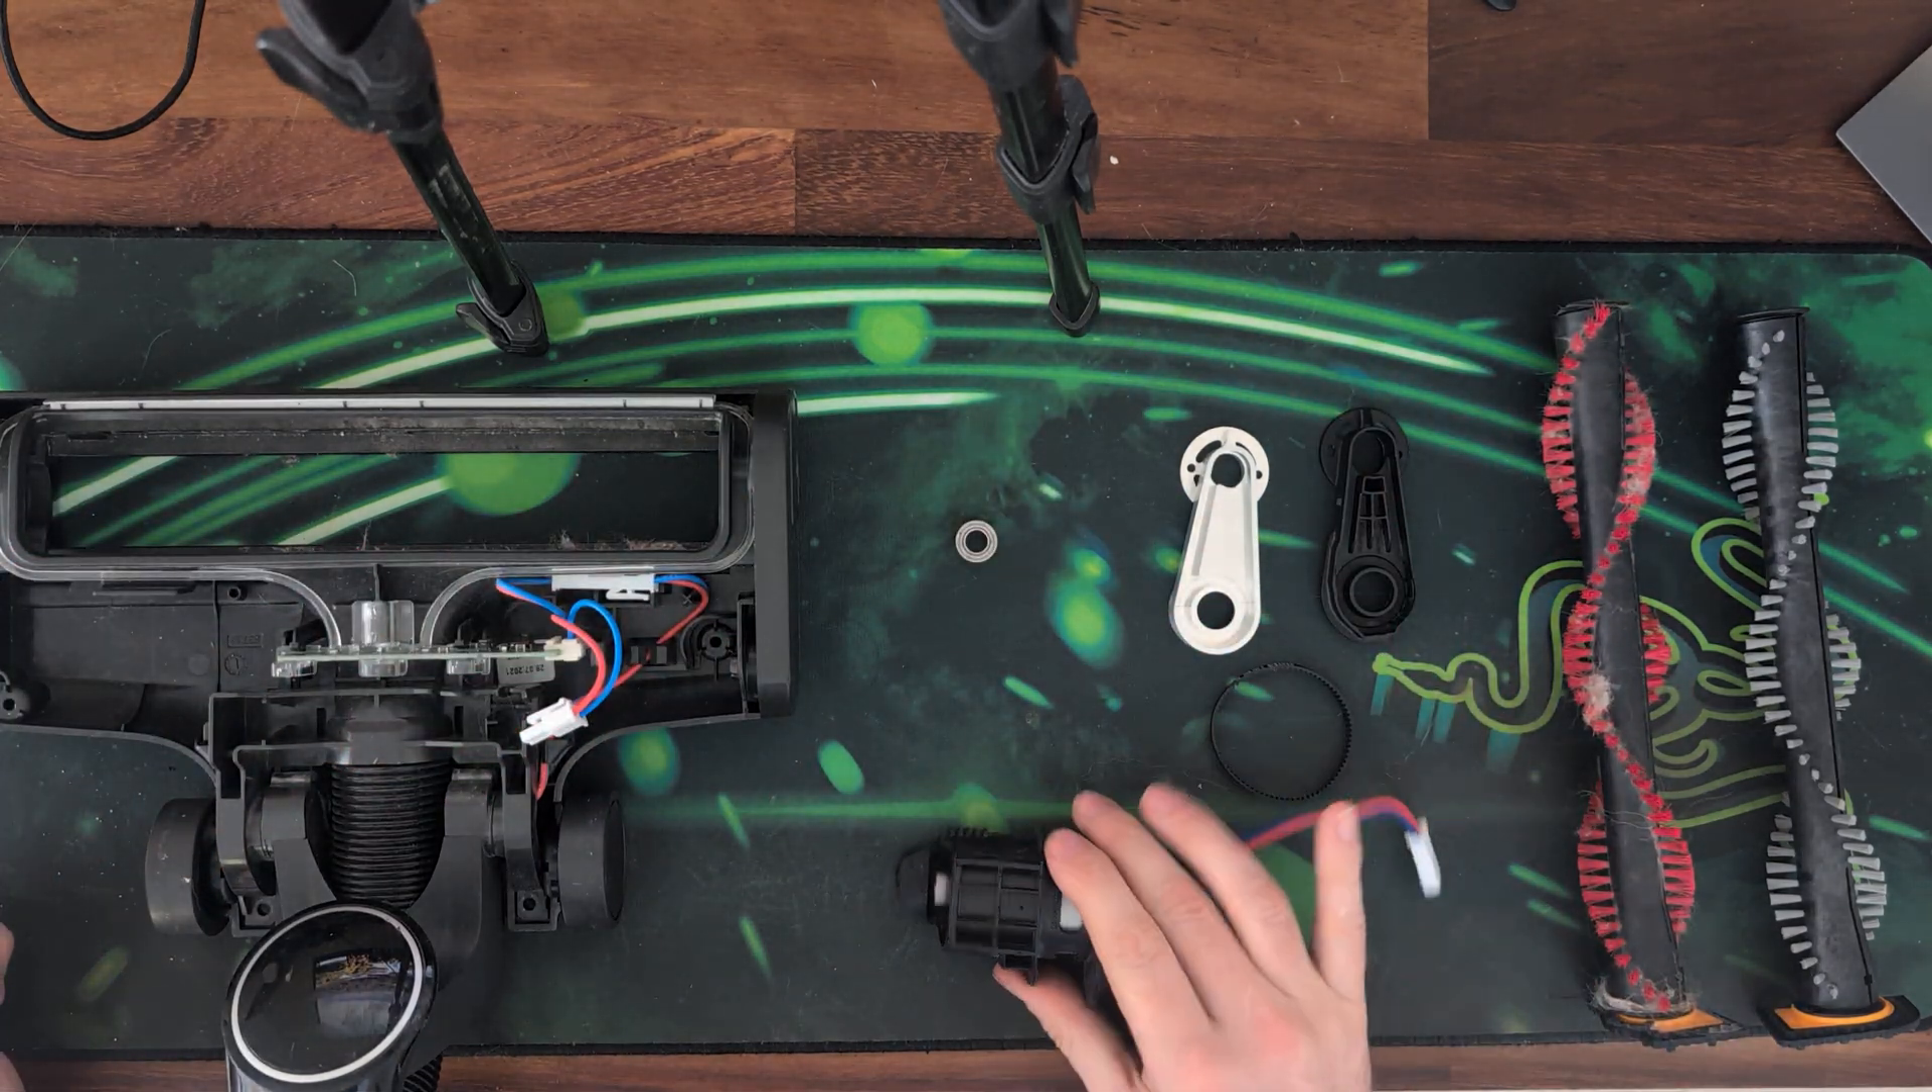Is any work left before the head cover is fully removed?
No.